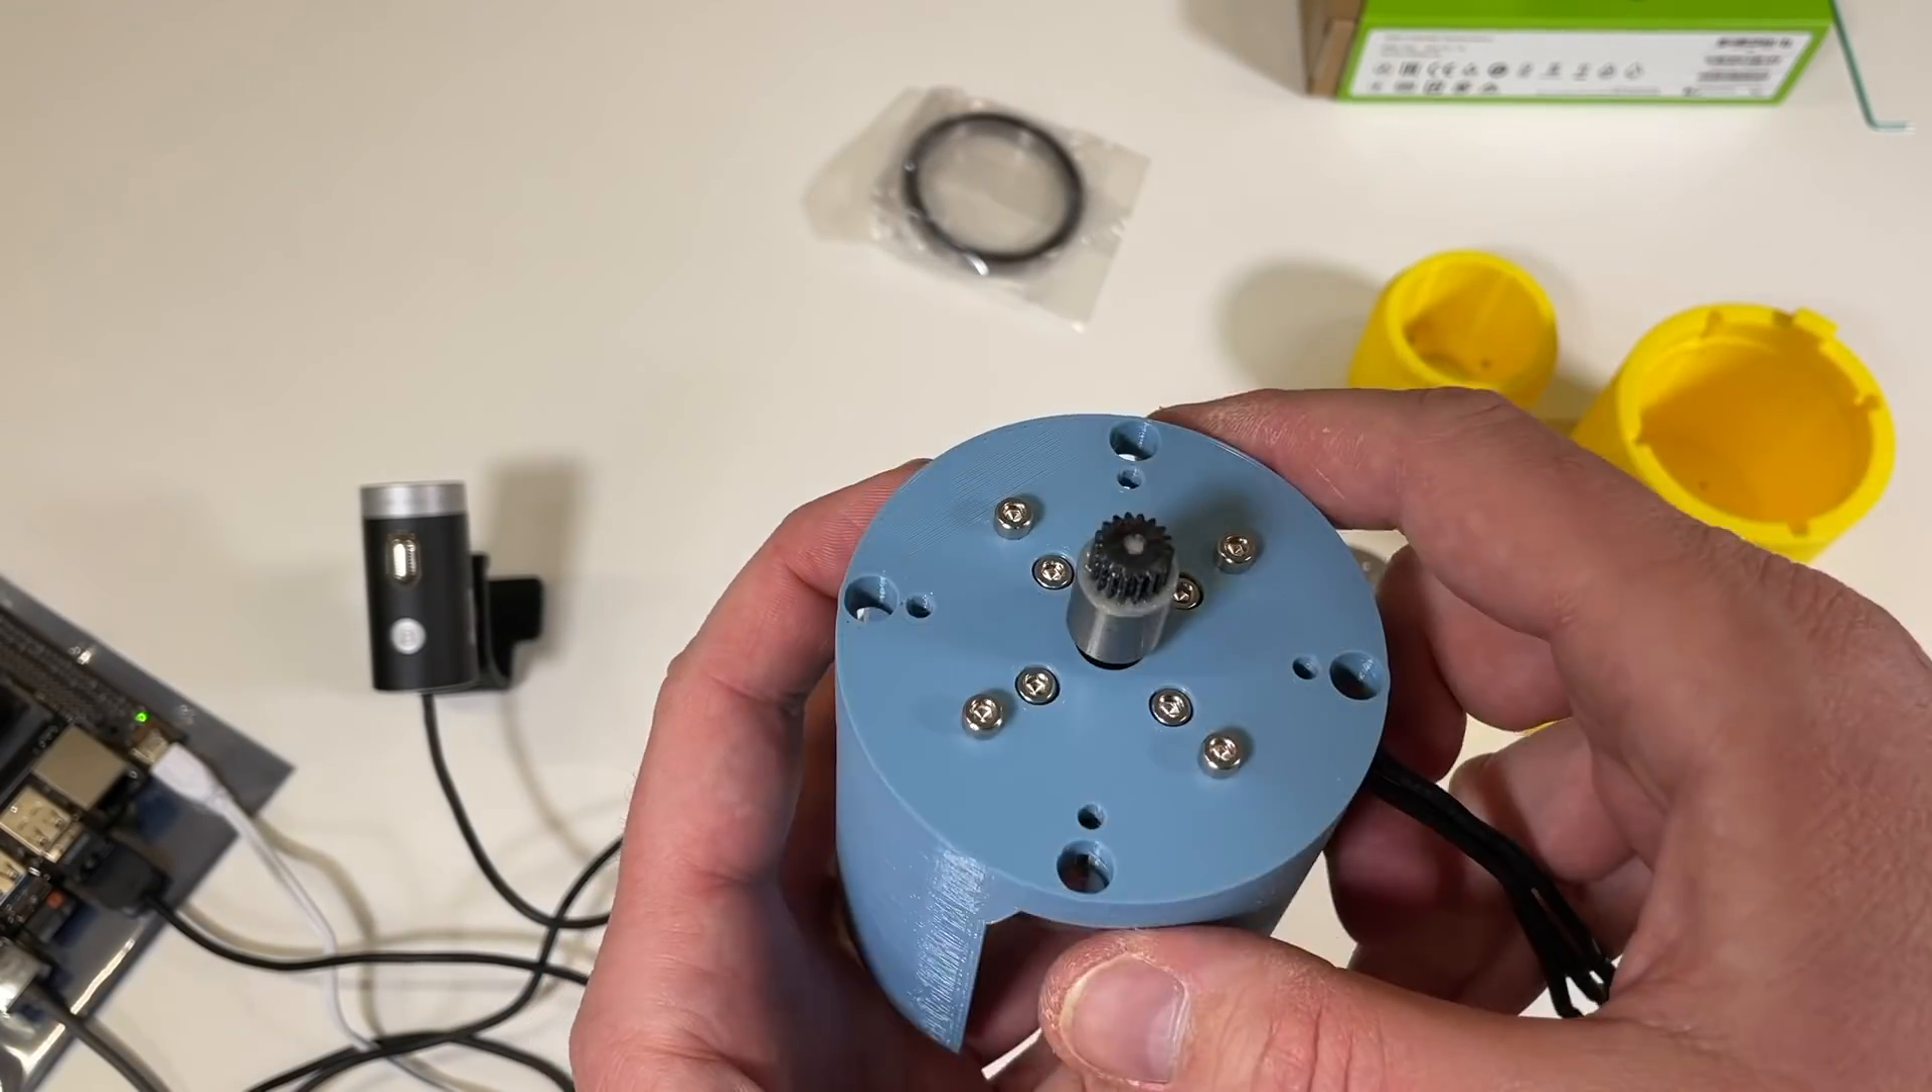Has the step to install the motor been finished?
Yes.